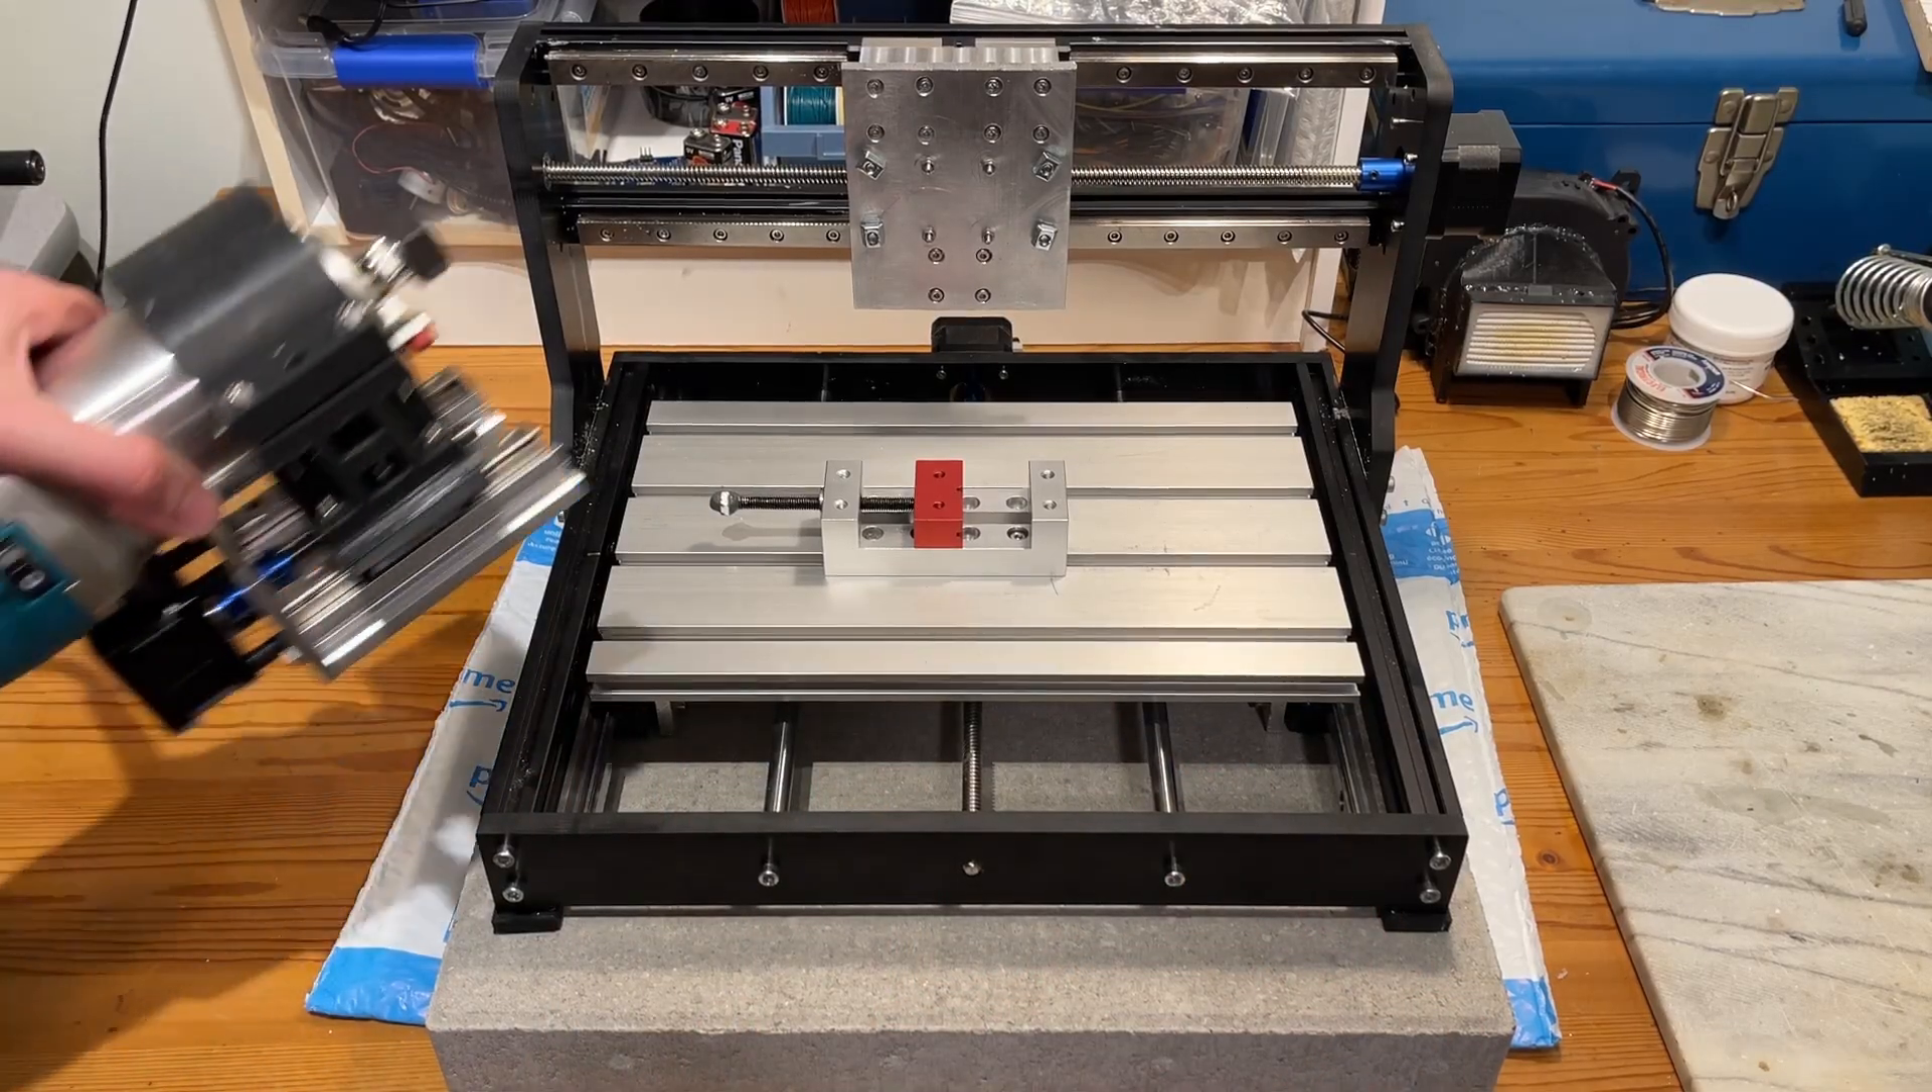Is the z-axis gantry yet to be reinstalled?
Yes.